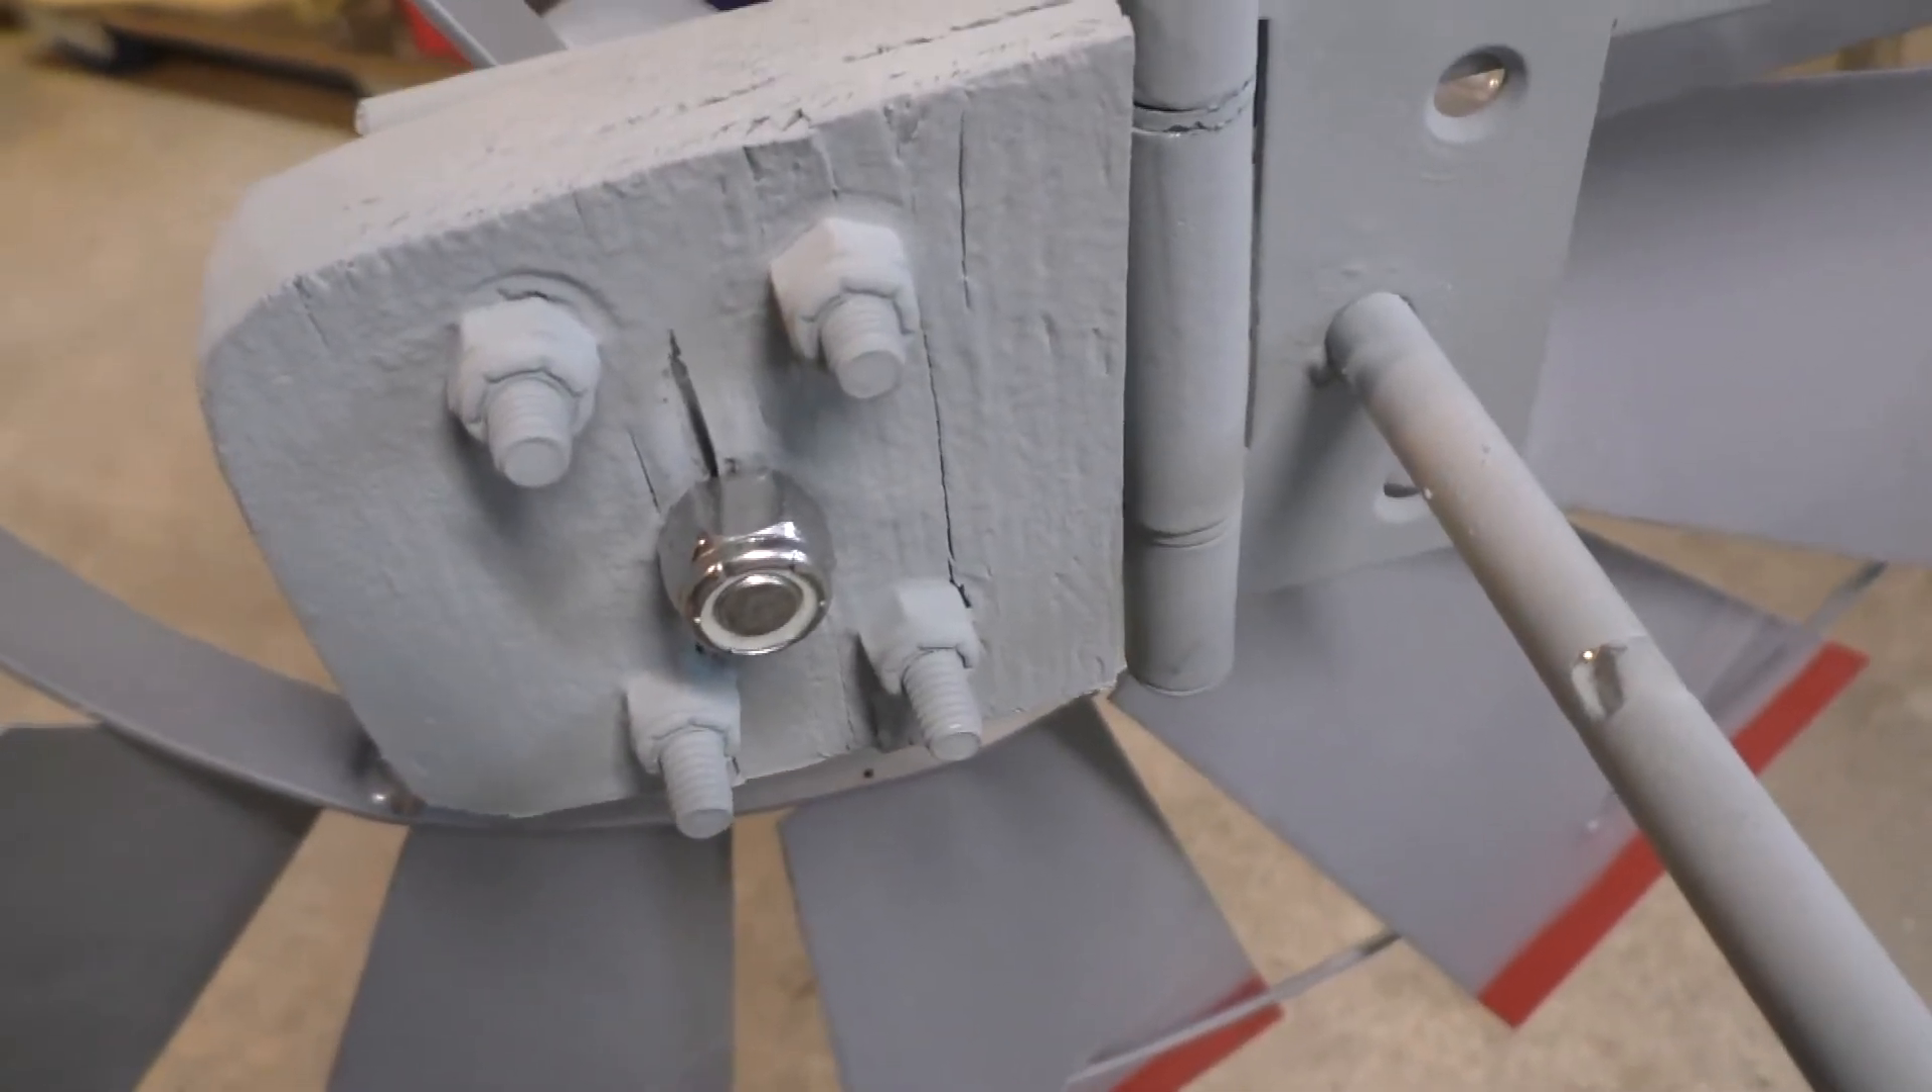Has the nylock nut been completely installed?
Yes.